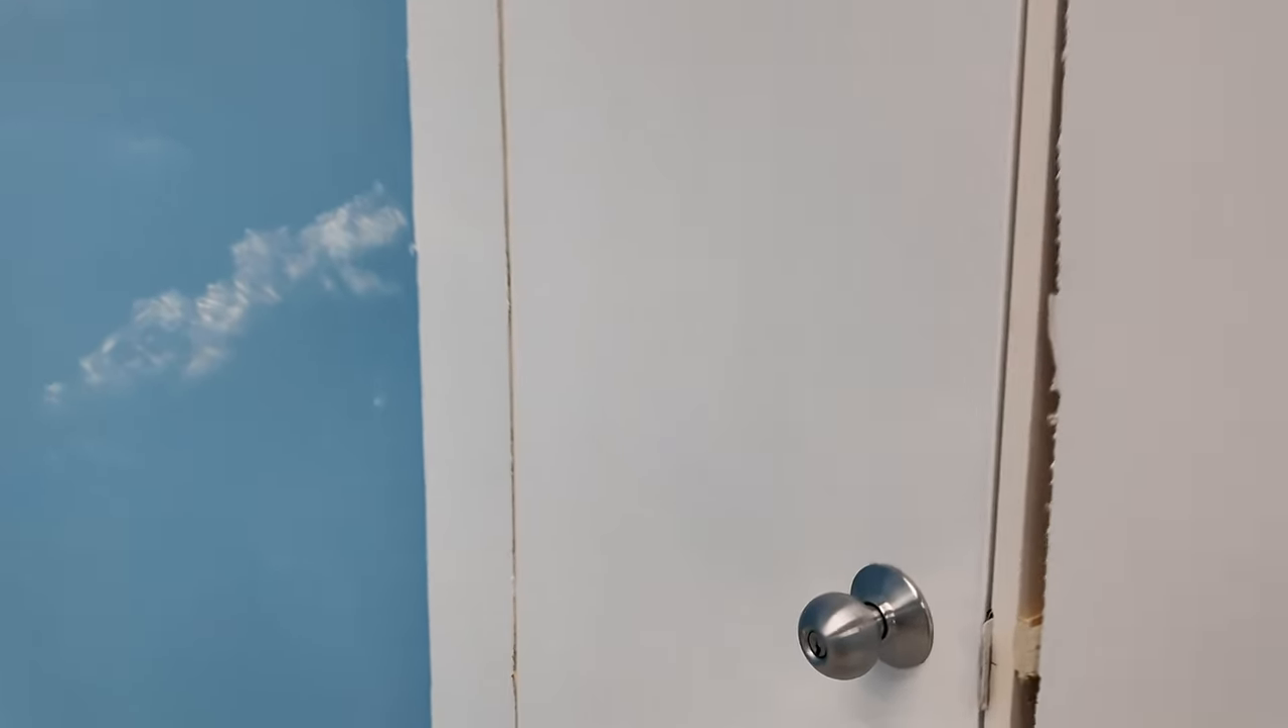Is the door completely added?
Yes.